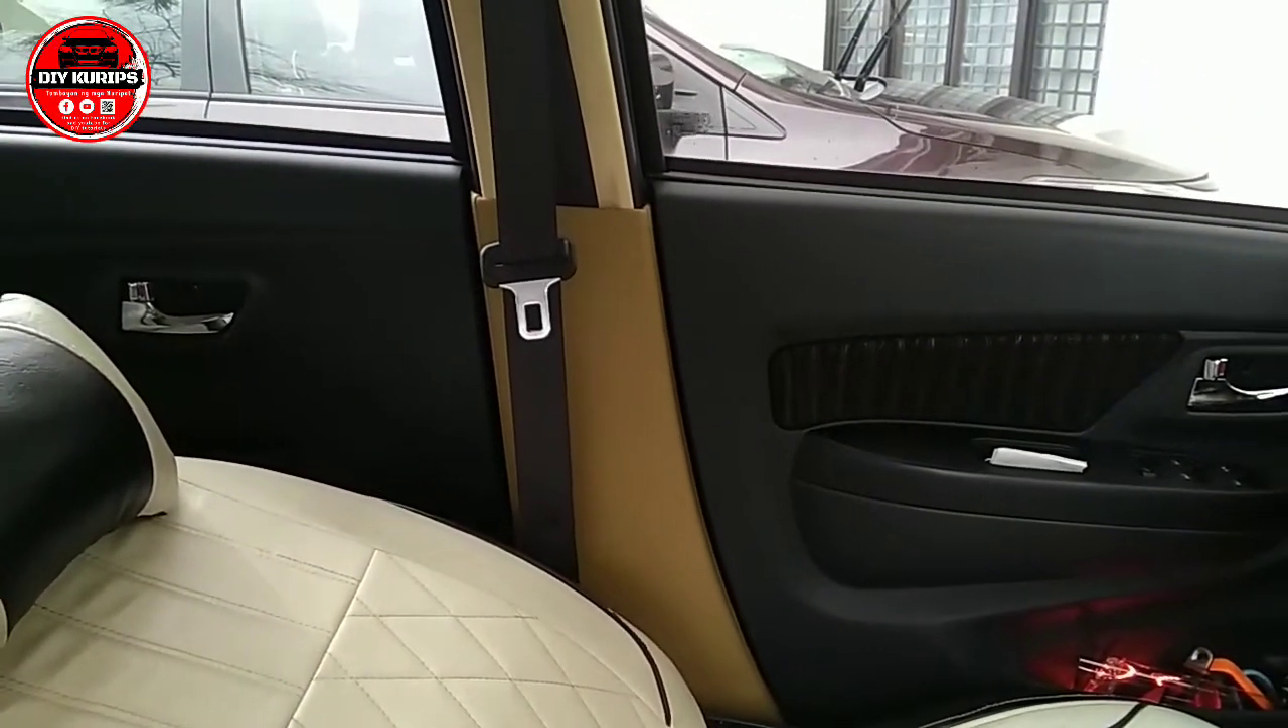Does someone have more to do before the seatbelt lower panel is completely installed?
No.